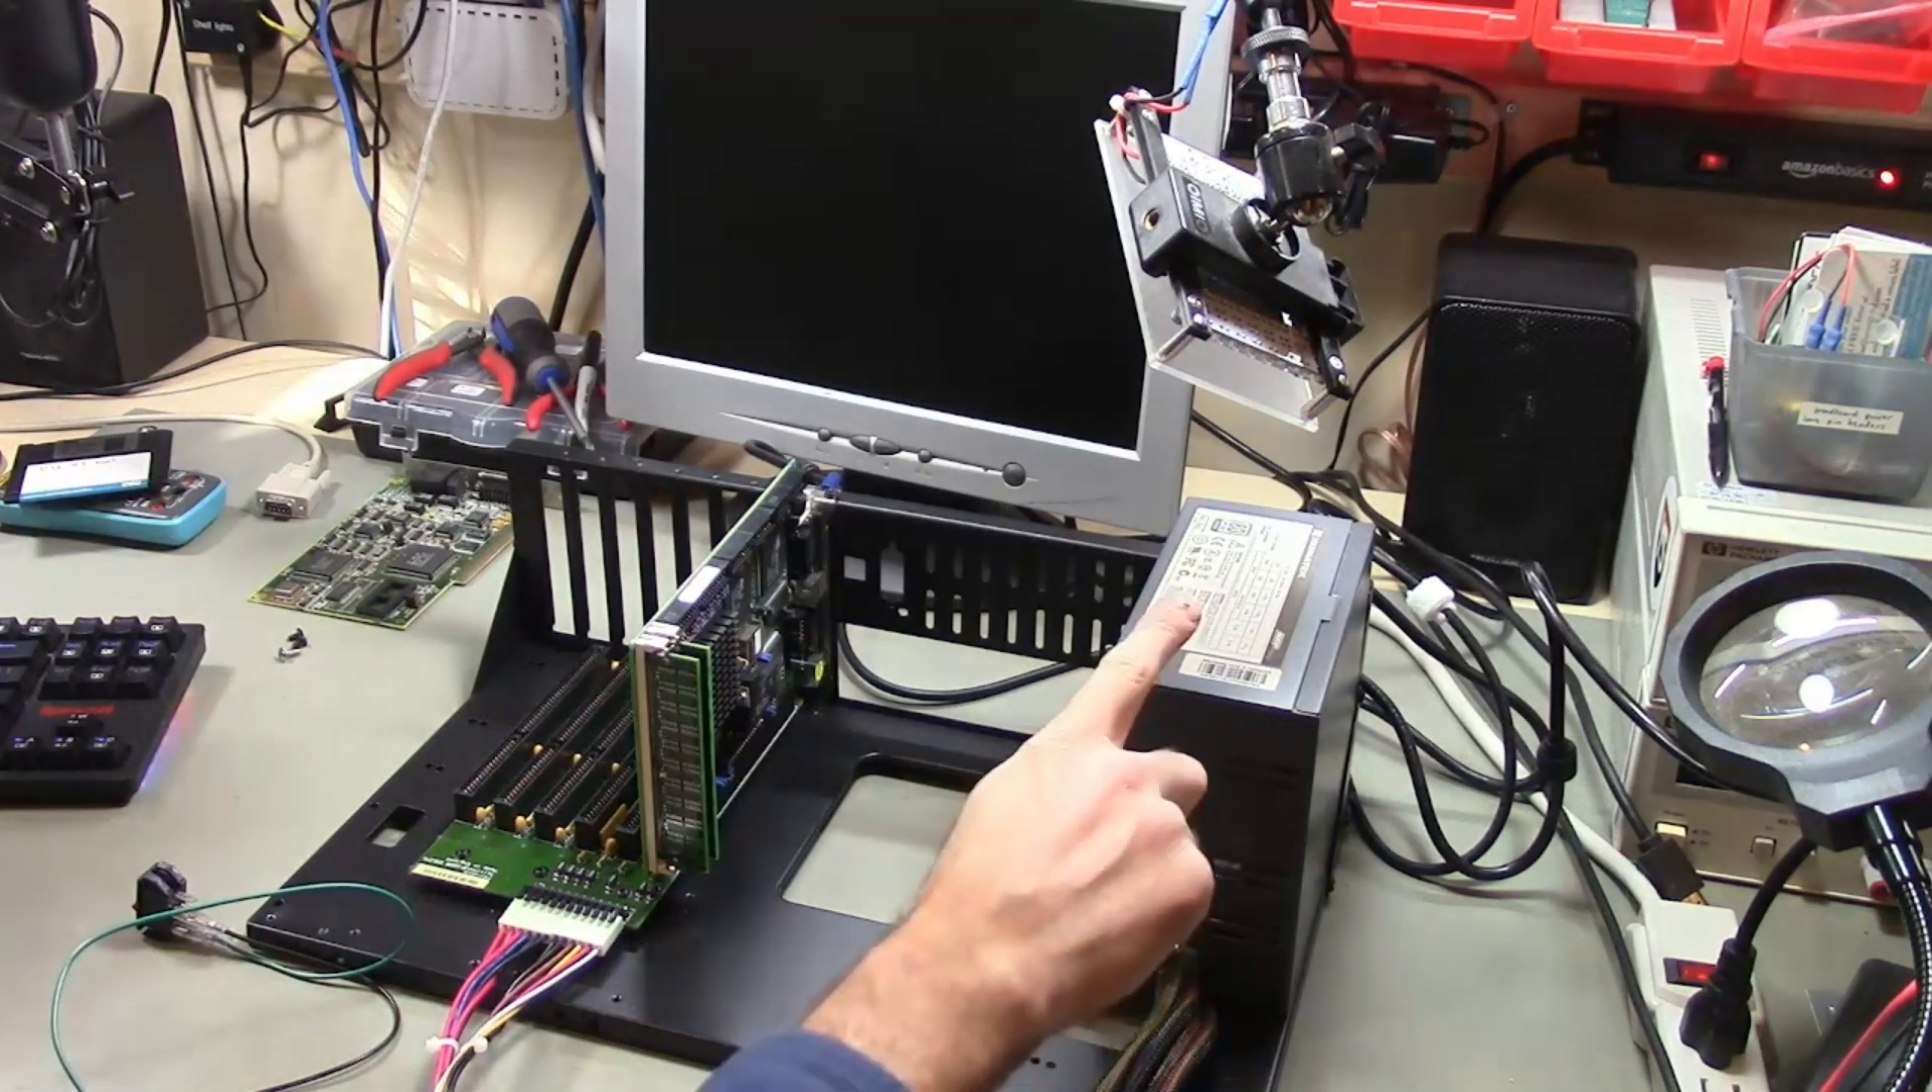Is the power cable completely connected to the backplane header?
Yes.